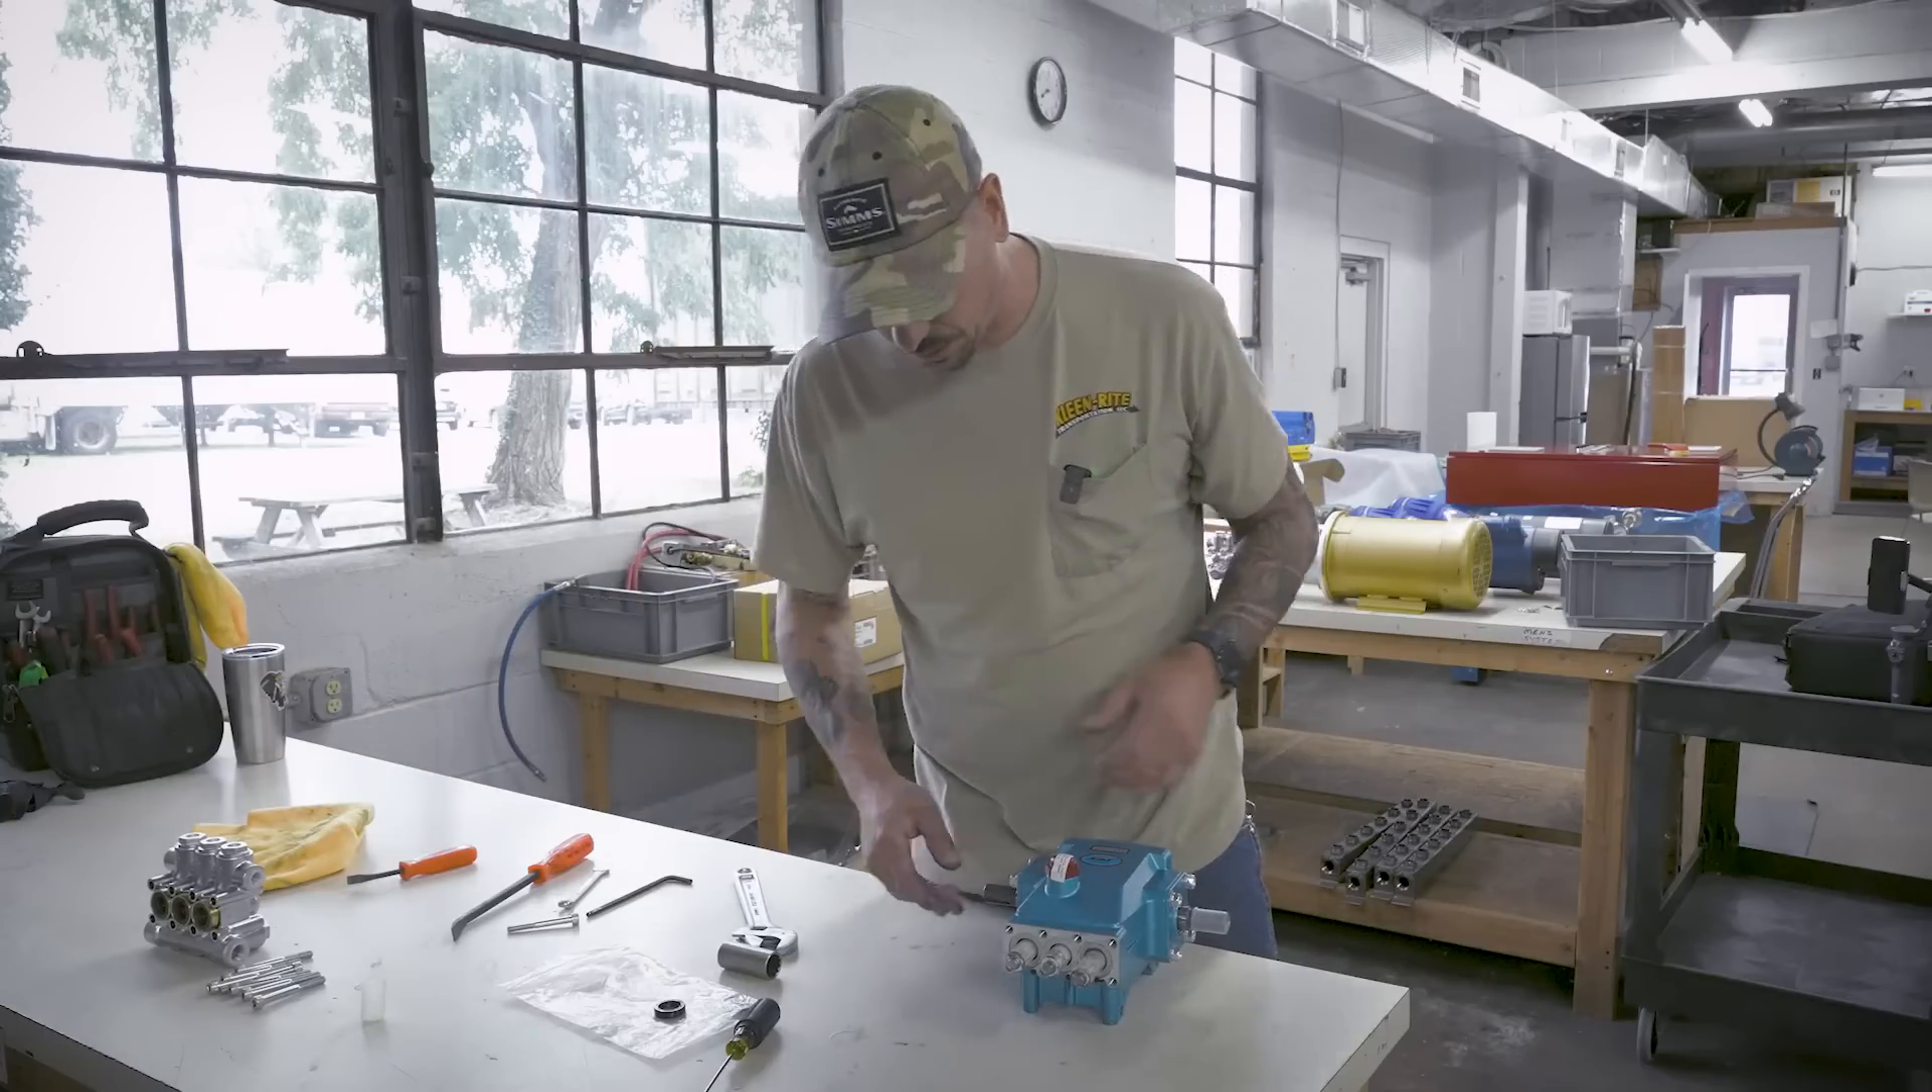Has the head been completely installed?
No.